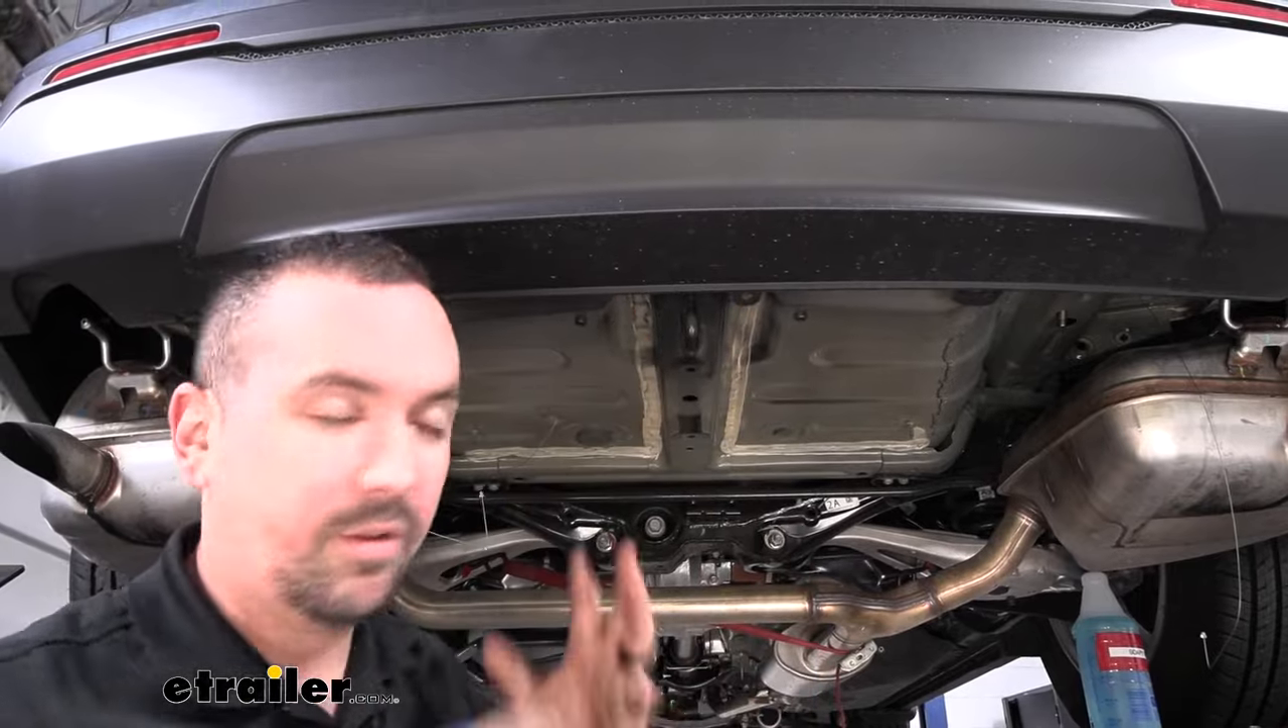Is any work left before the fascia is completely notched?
Yes.